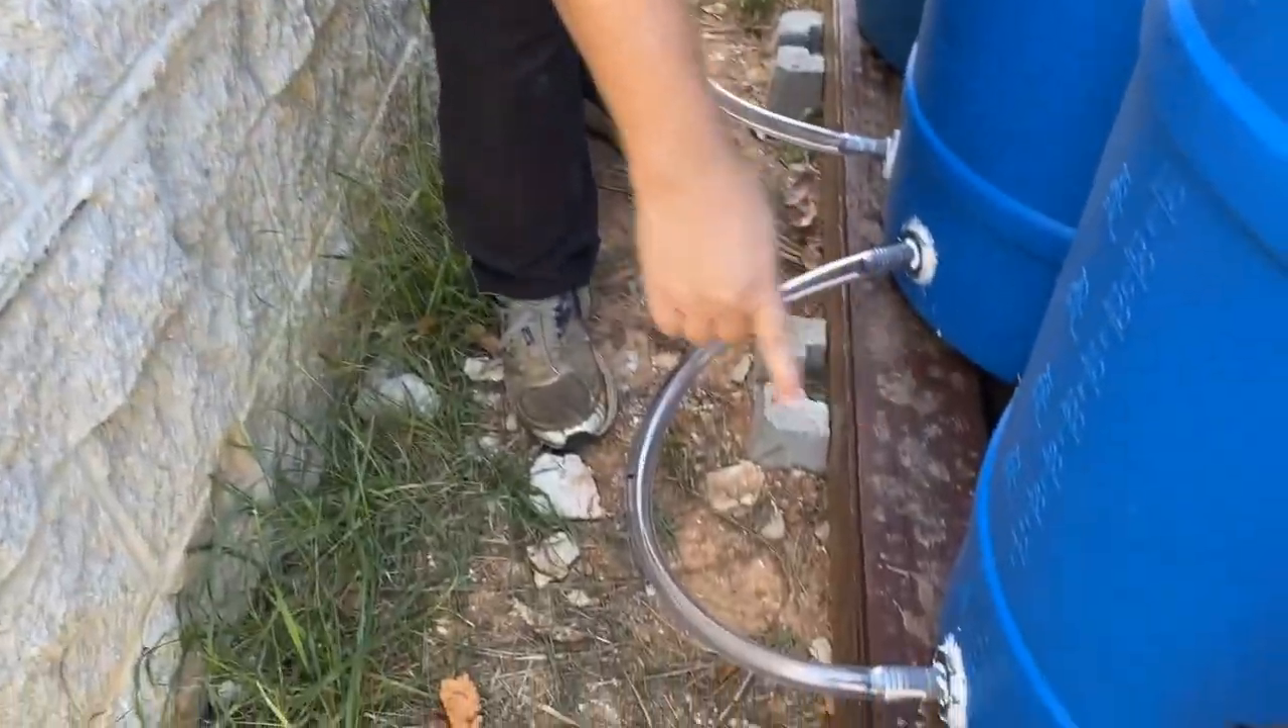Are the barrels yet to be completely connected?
No.